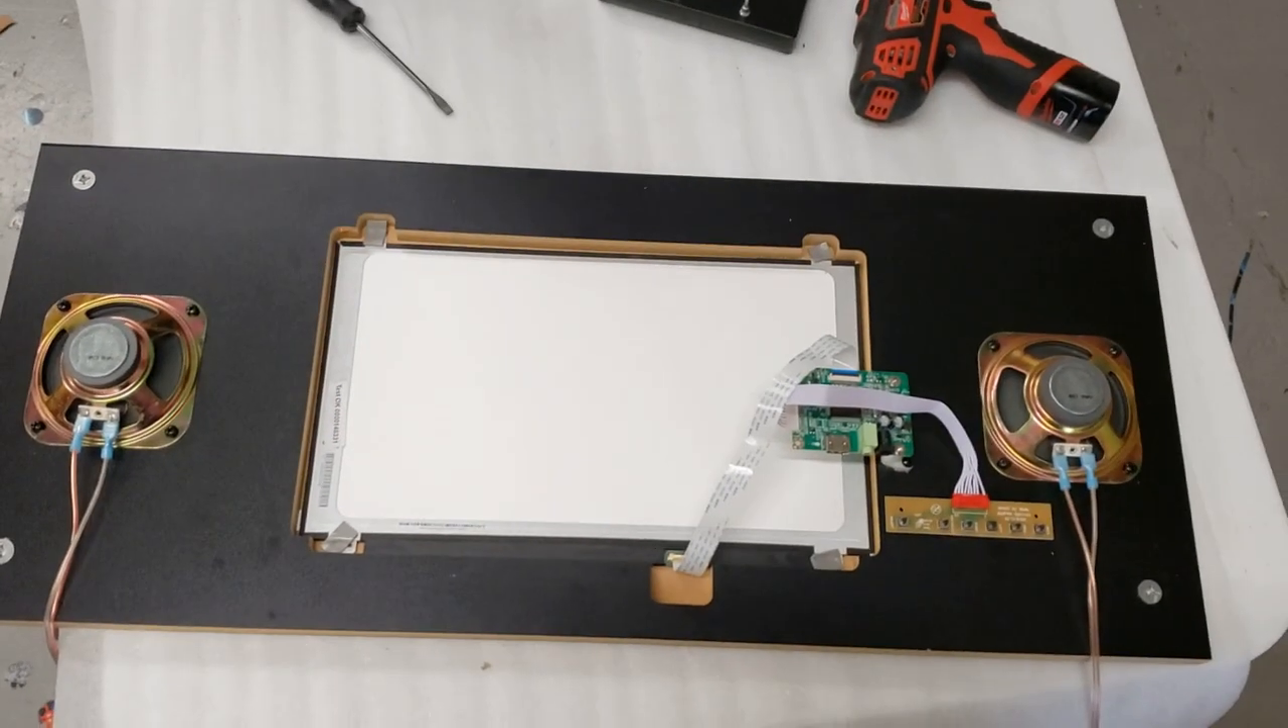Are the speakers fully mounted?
Yes.